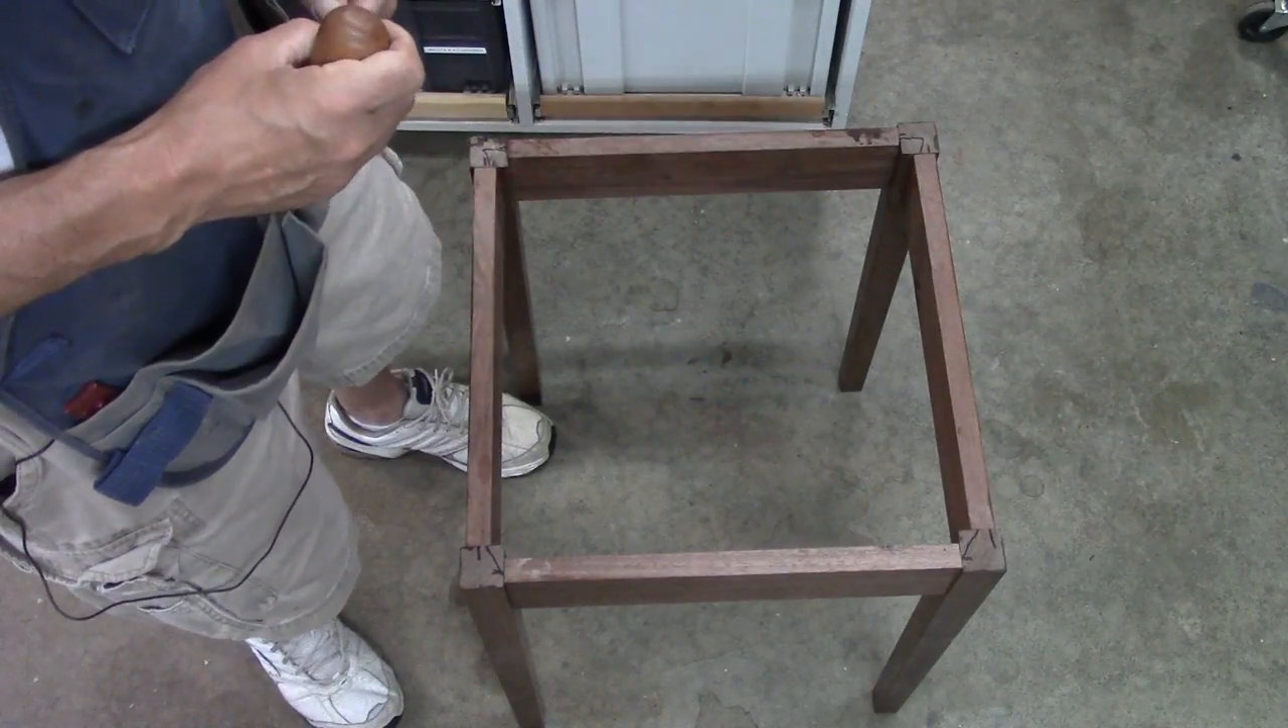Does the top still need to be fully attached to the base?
Yes.